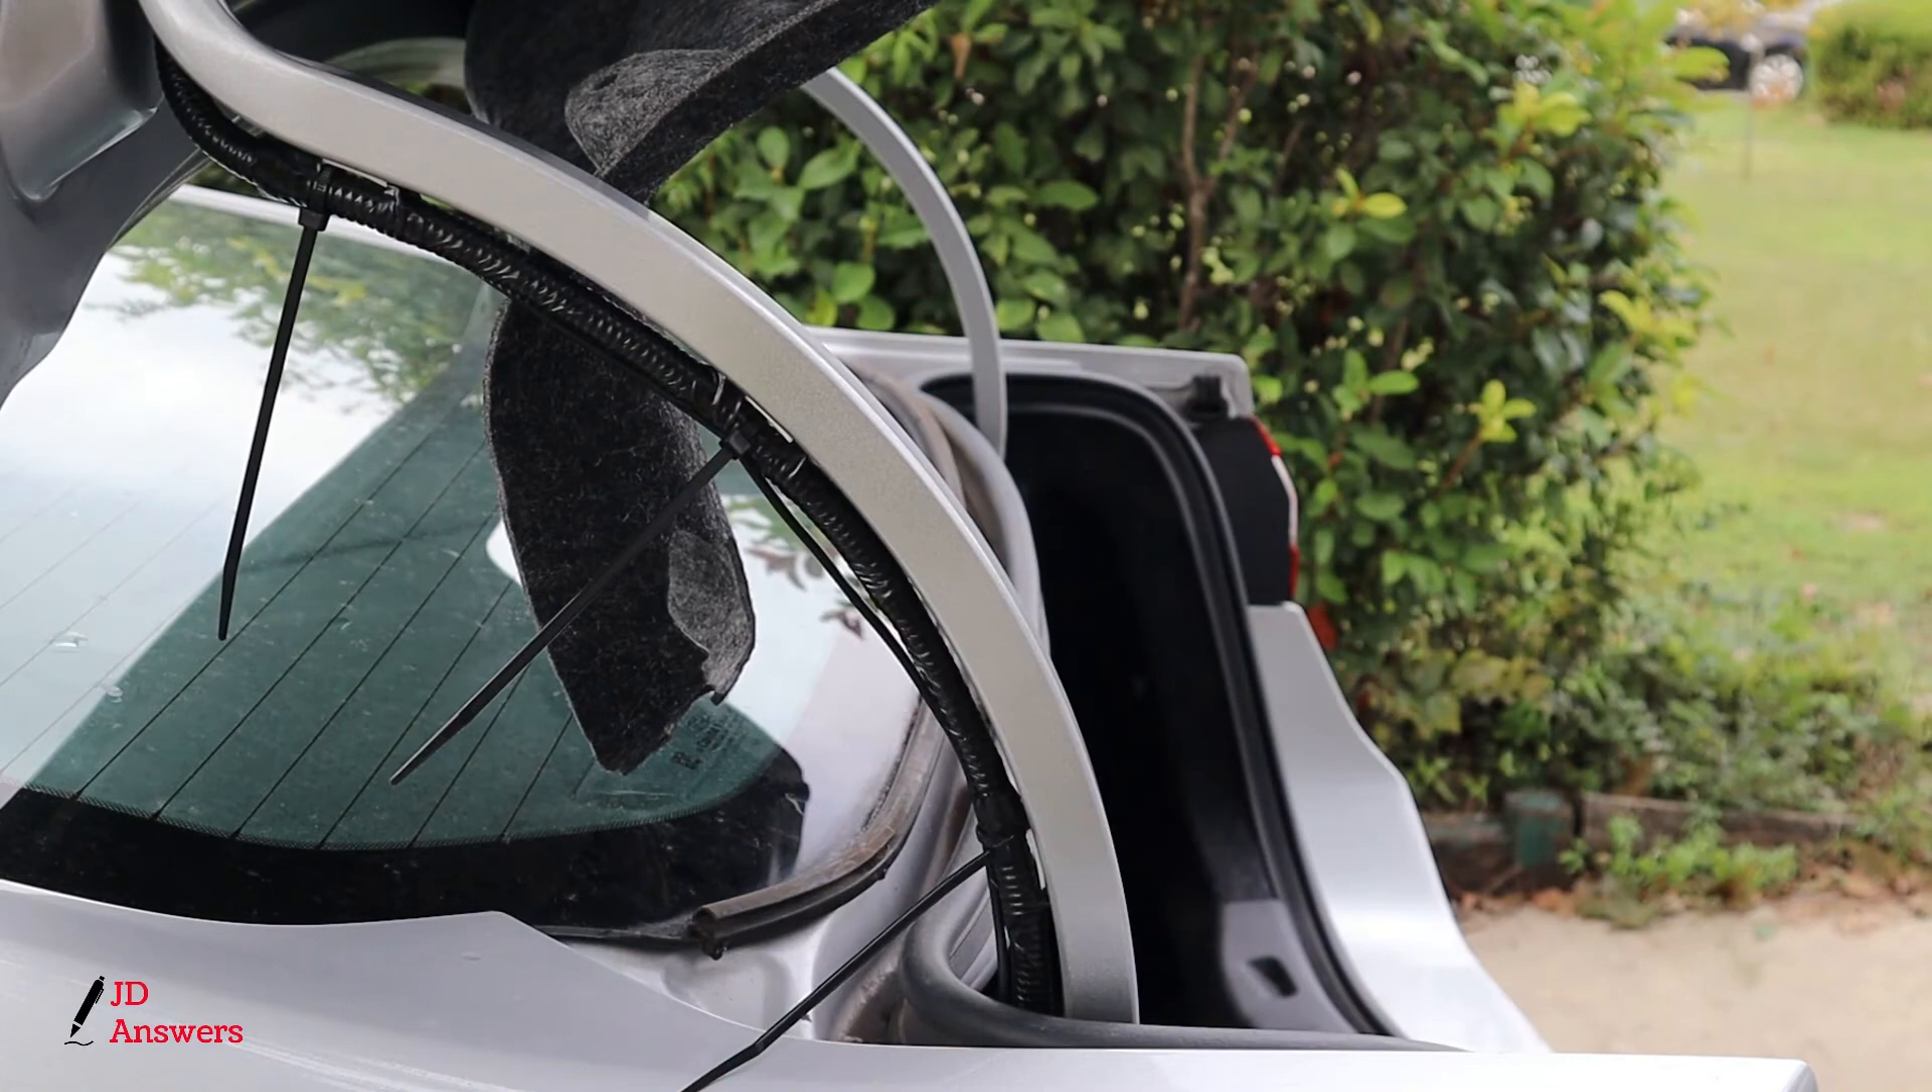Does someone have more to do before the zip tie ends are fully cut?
Yes.